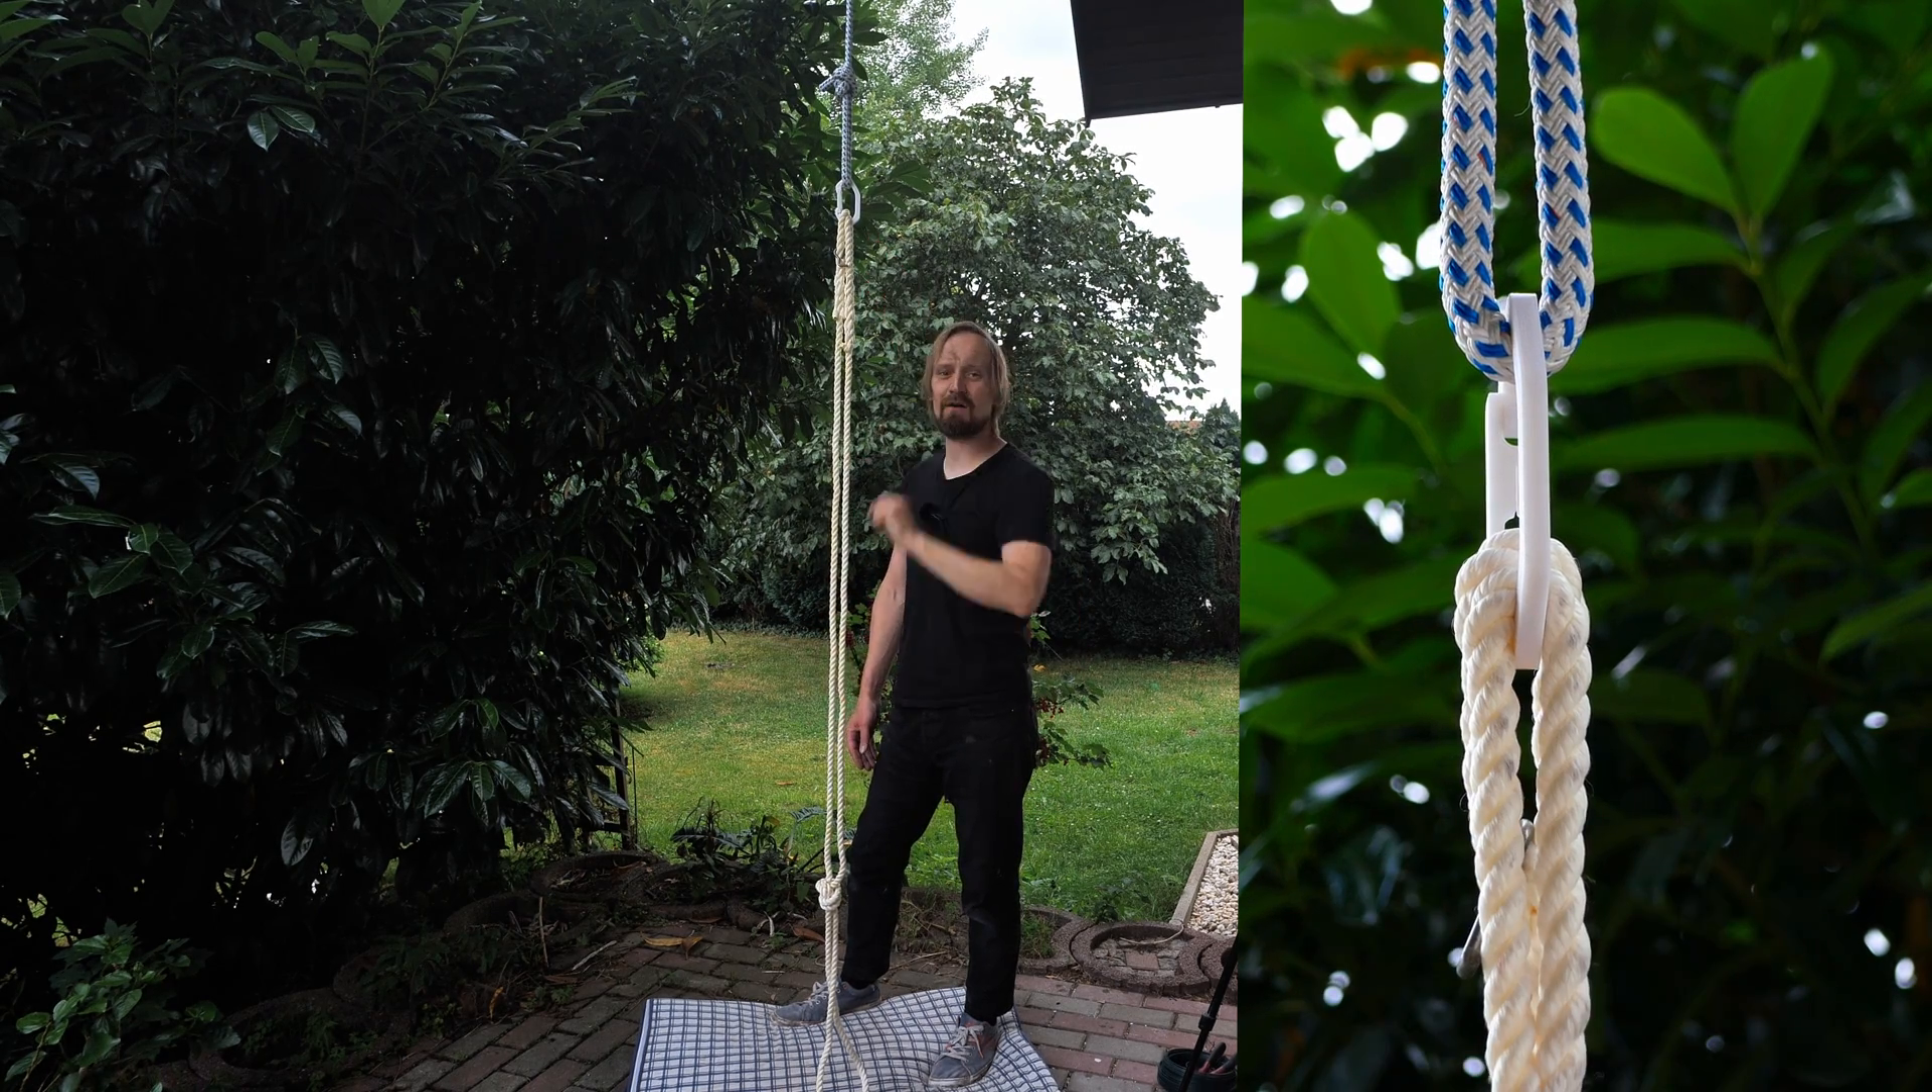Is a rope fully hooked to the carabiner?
Yes.